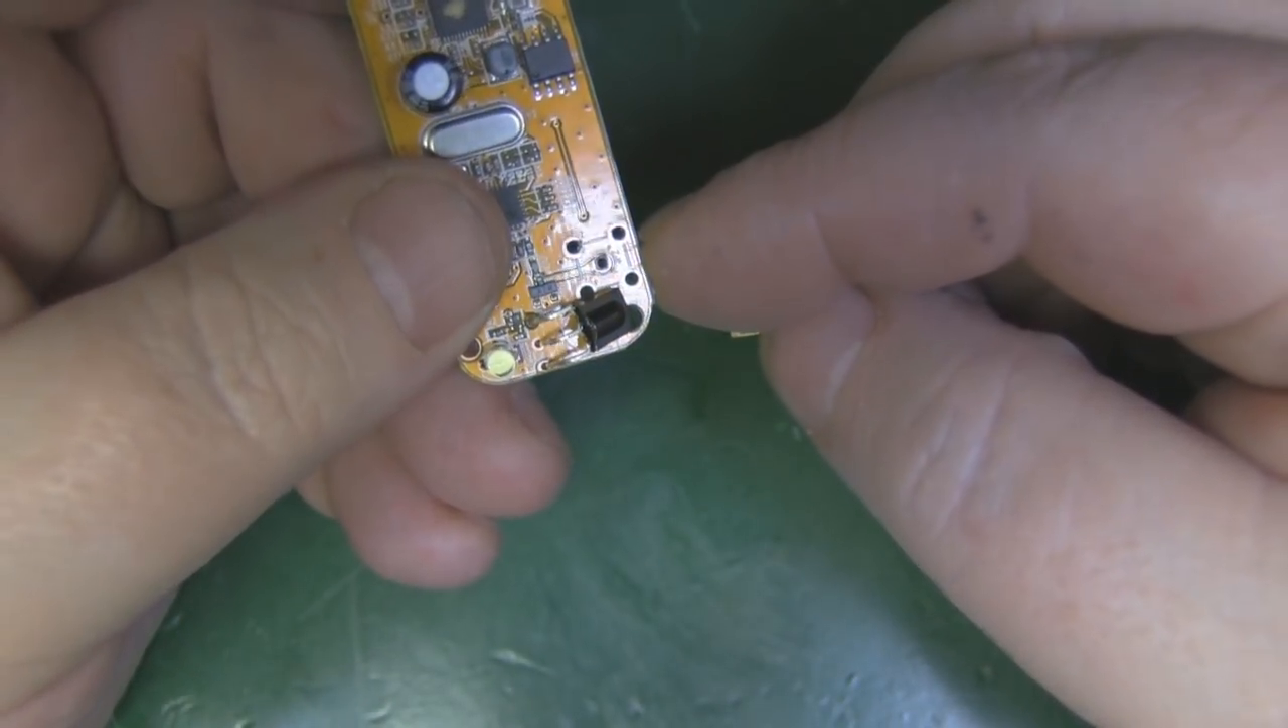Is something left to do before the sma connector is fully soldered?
Yes.